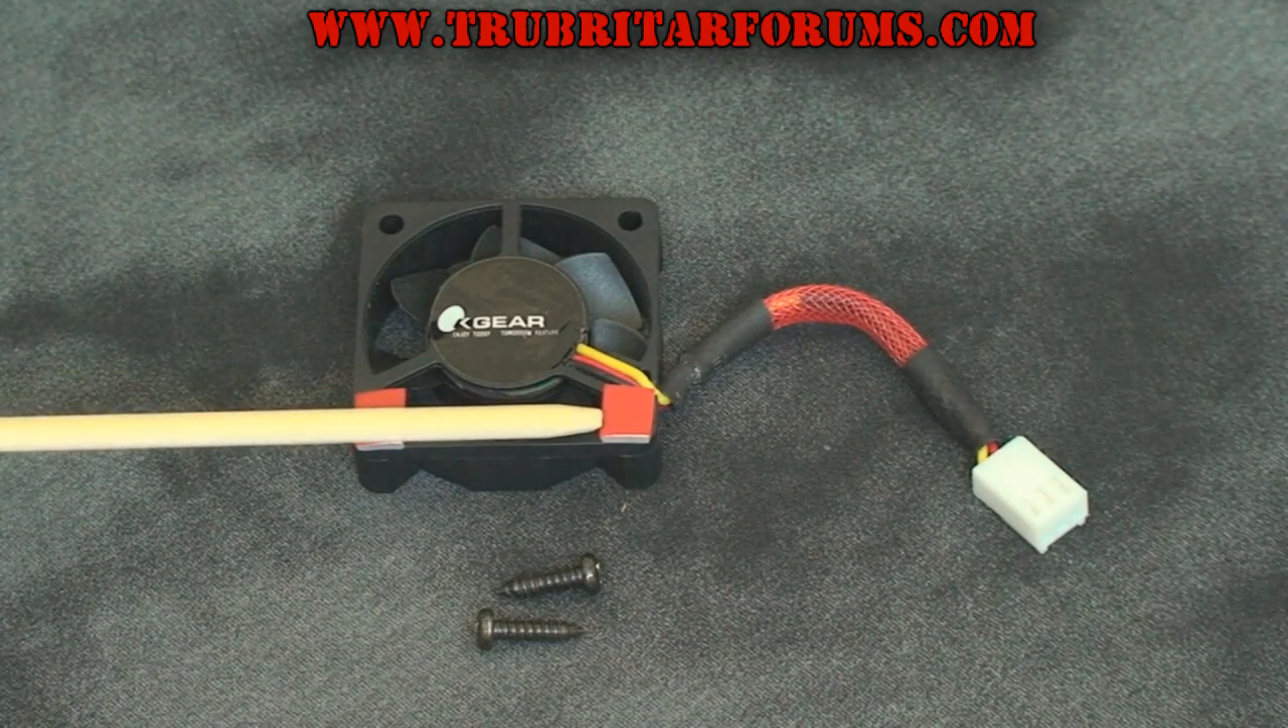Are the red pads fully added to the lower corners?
Yes.